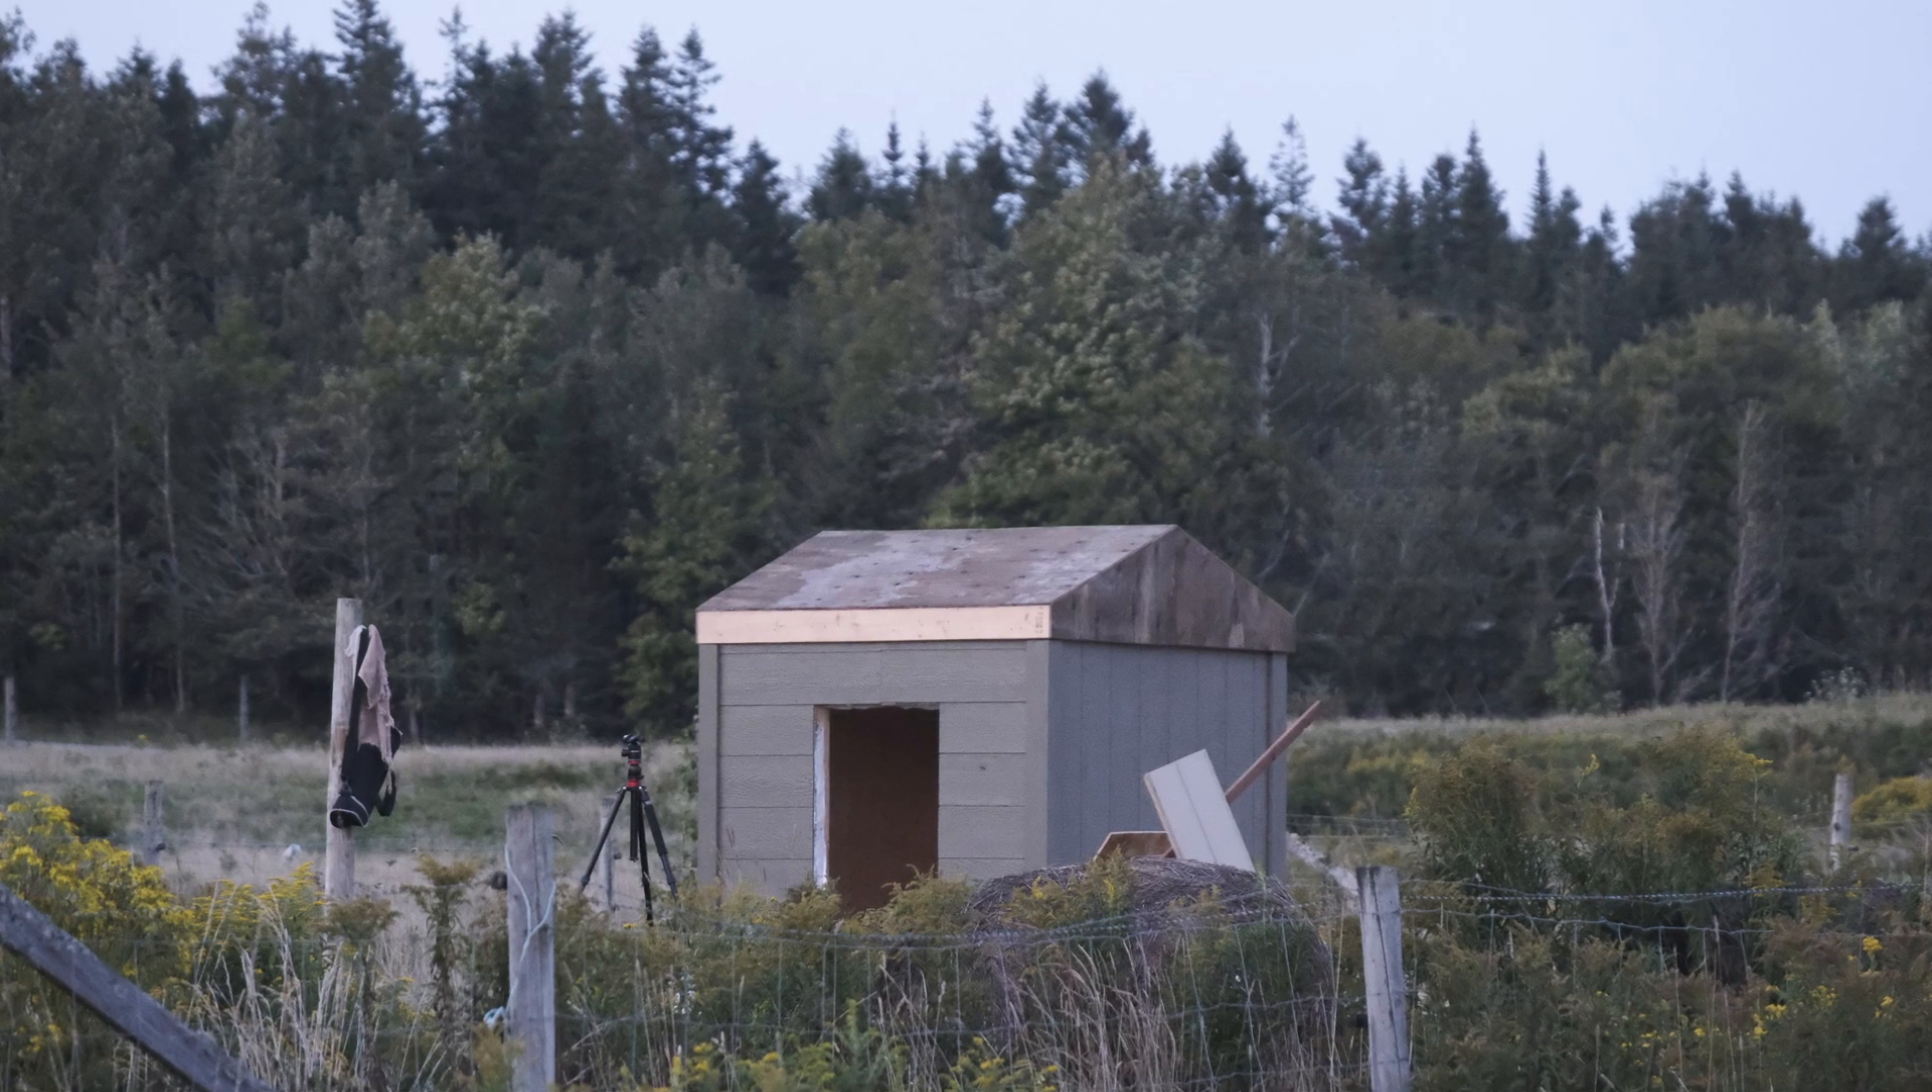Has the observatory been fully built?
No.